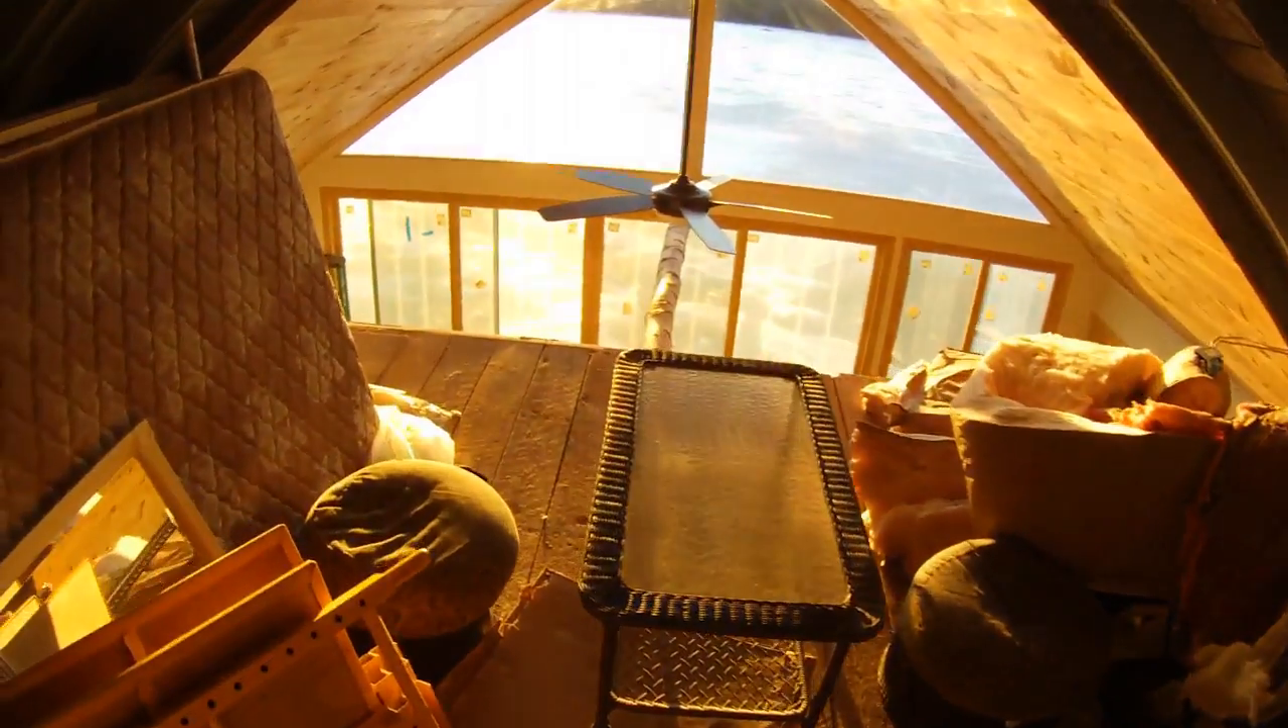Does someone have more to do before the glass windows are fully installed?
No.